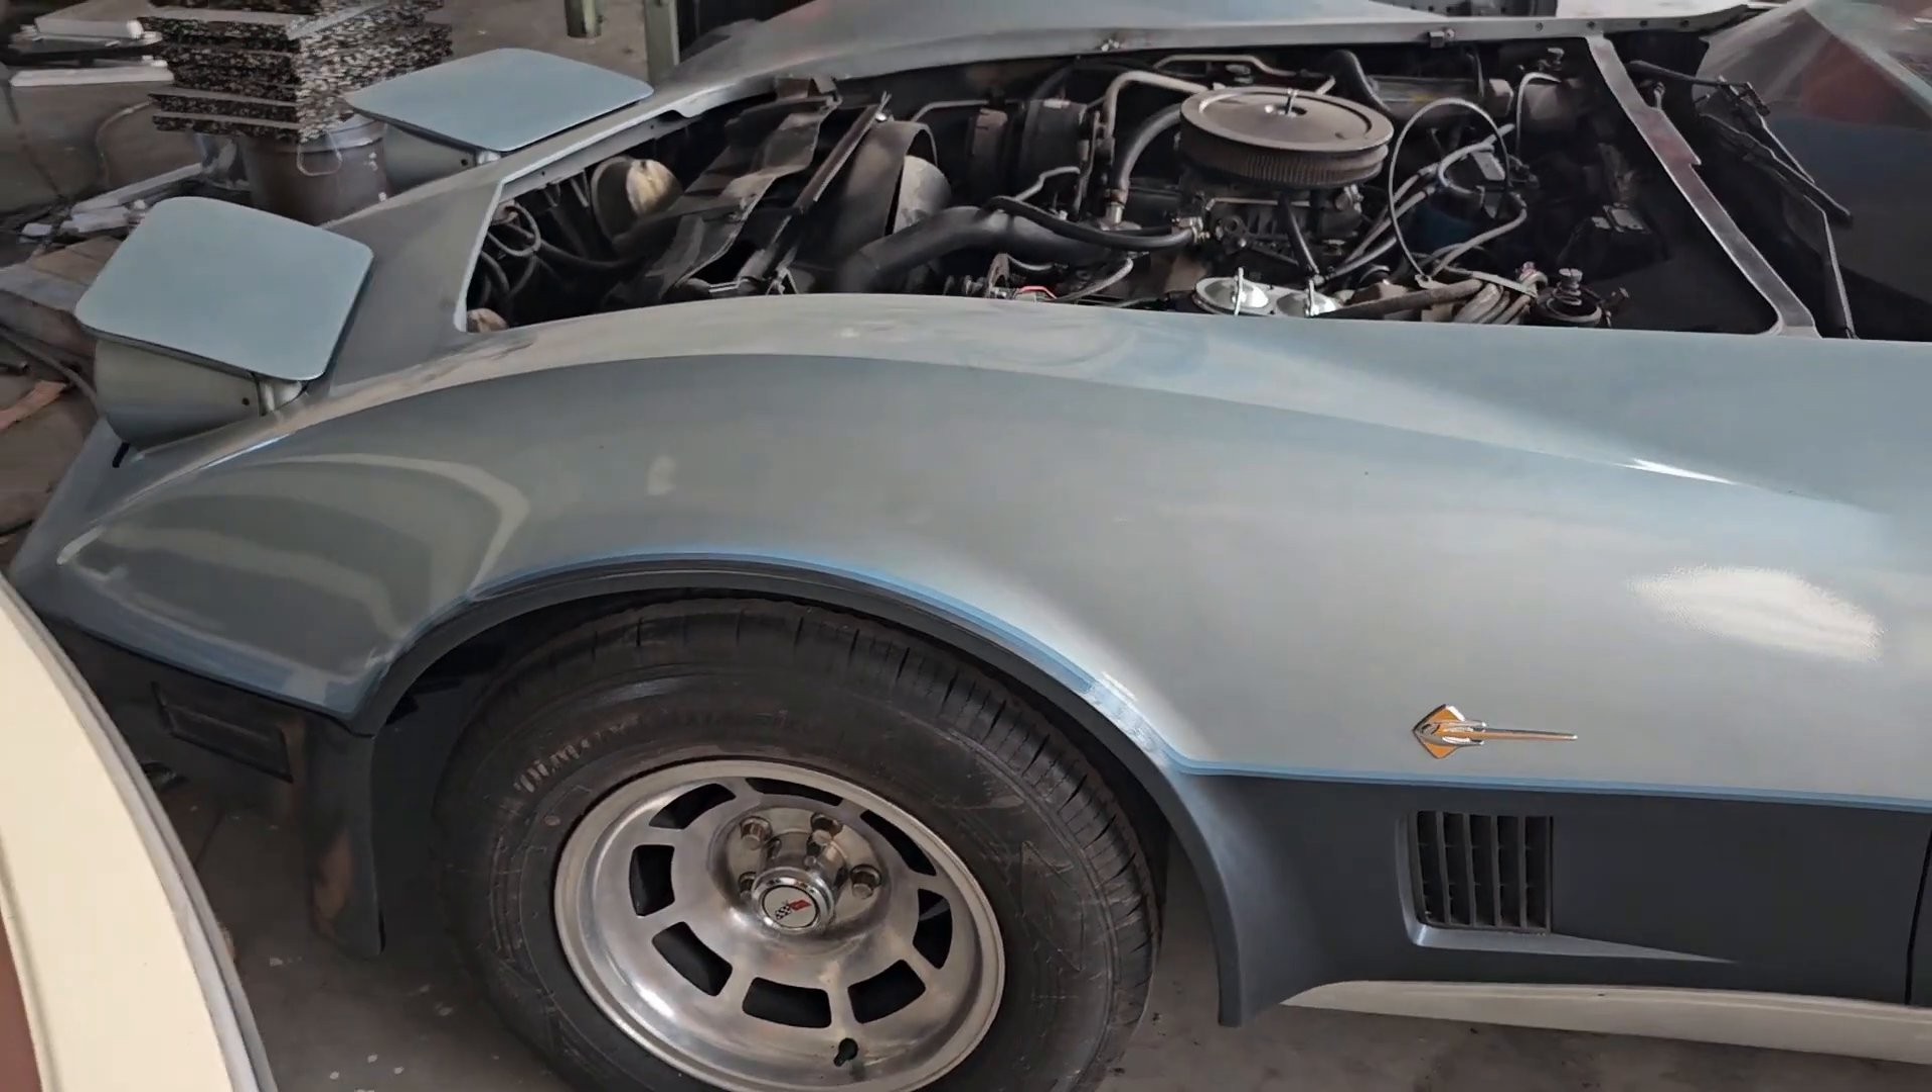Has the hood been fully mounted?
No.